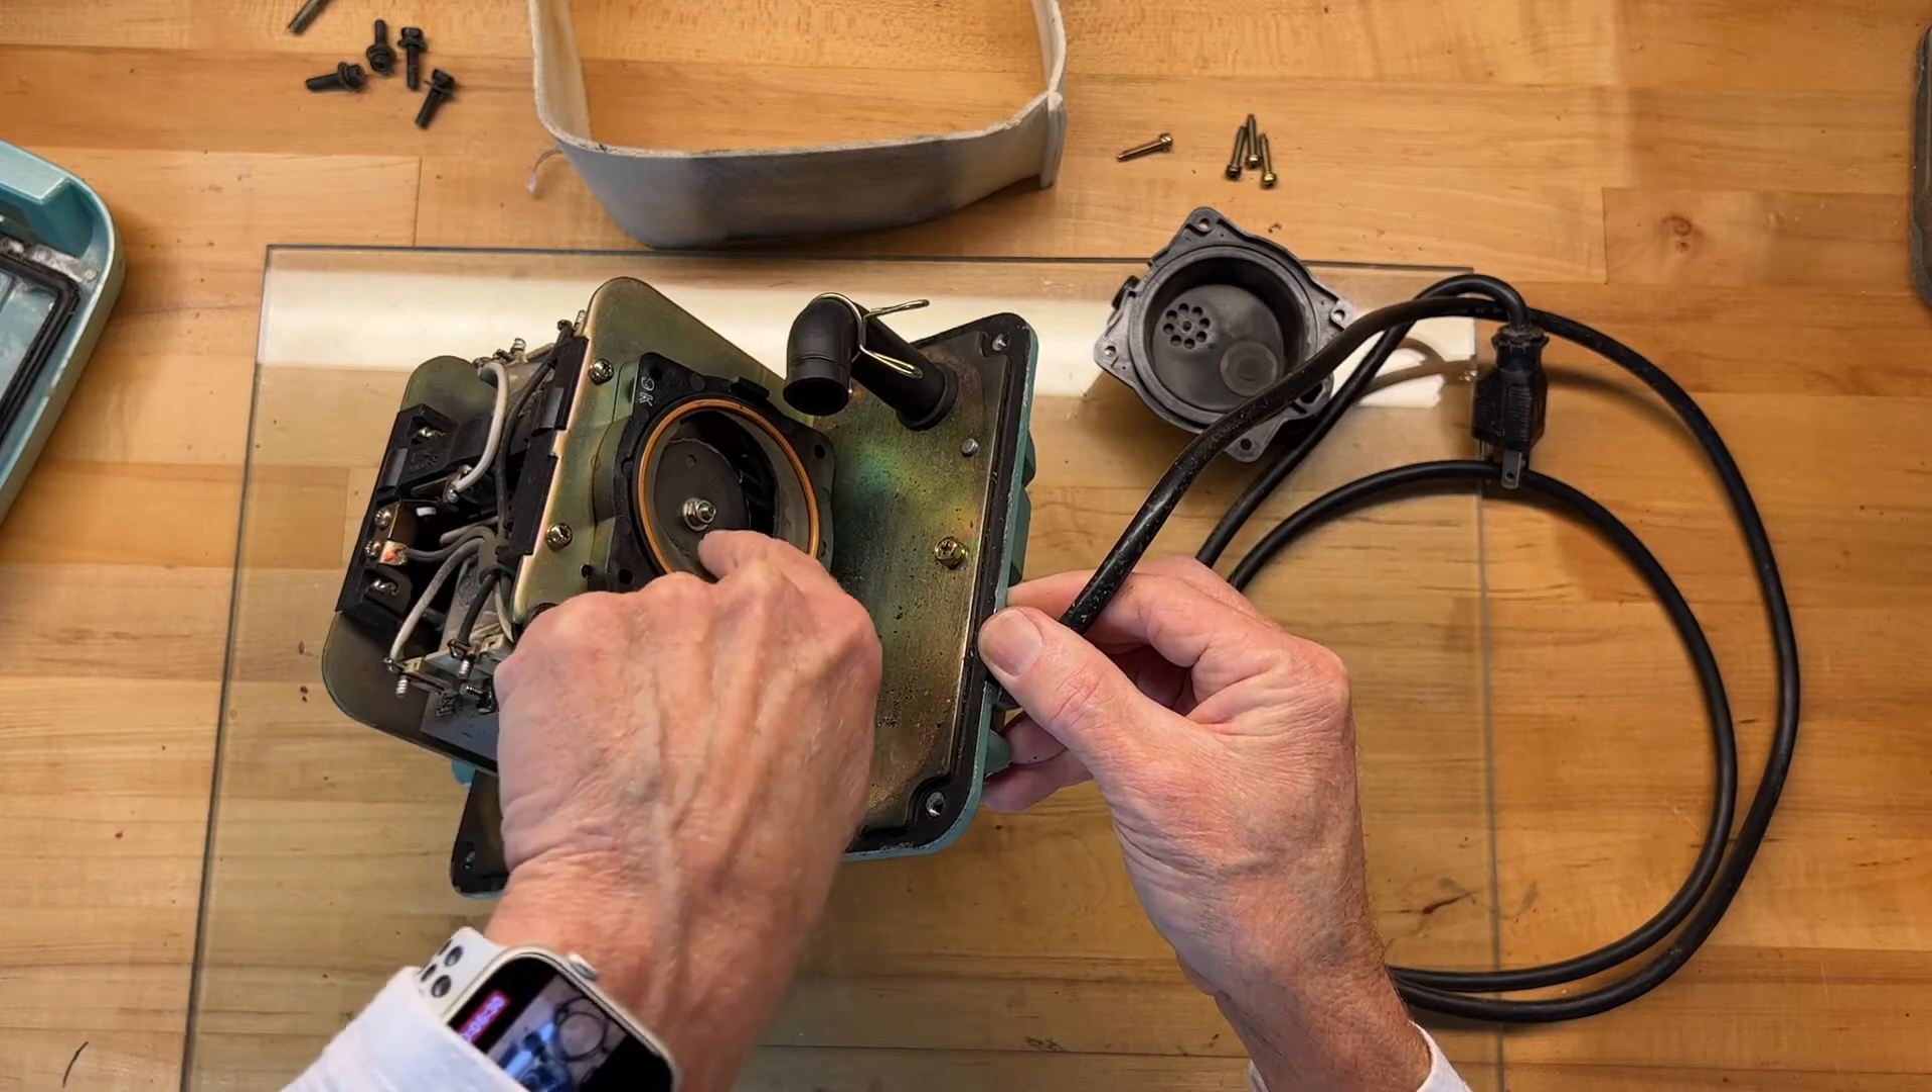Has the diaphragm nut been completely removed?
No.